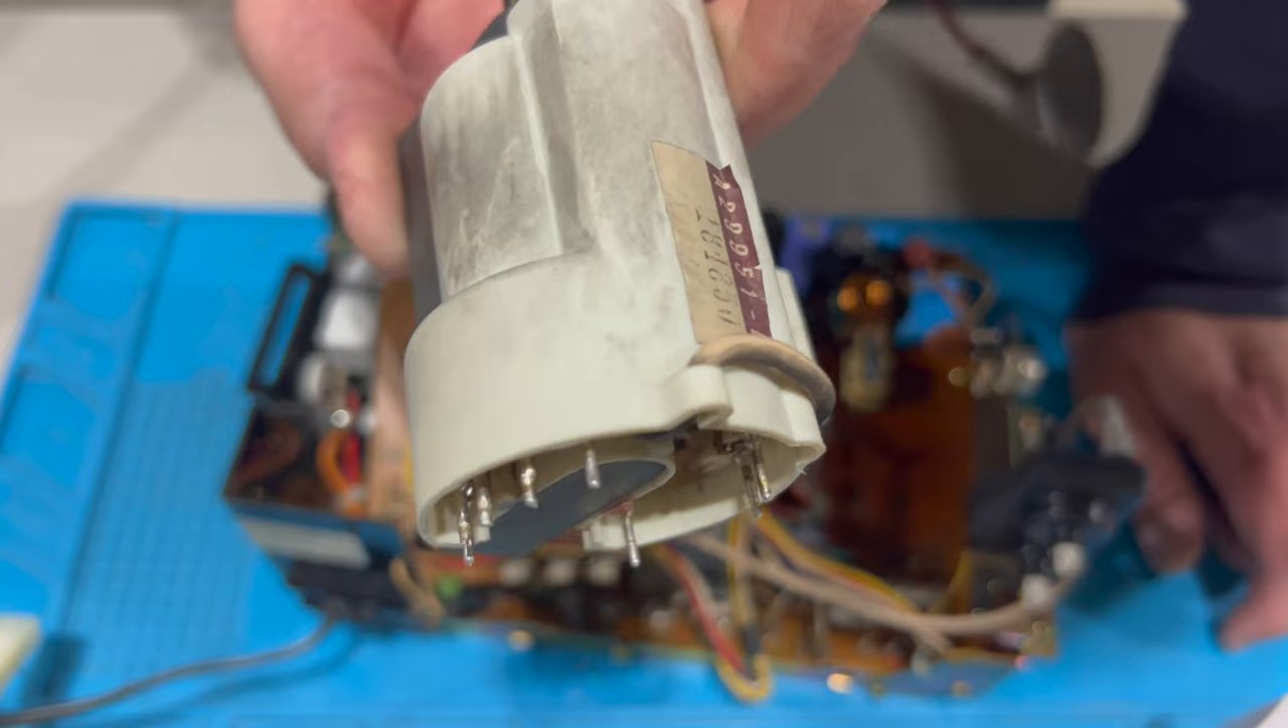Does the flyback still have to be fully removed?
No.